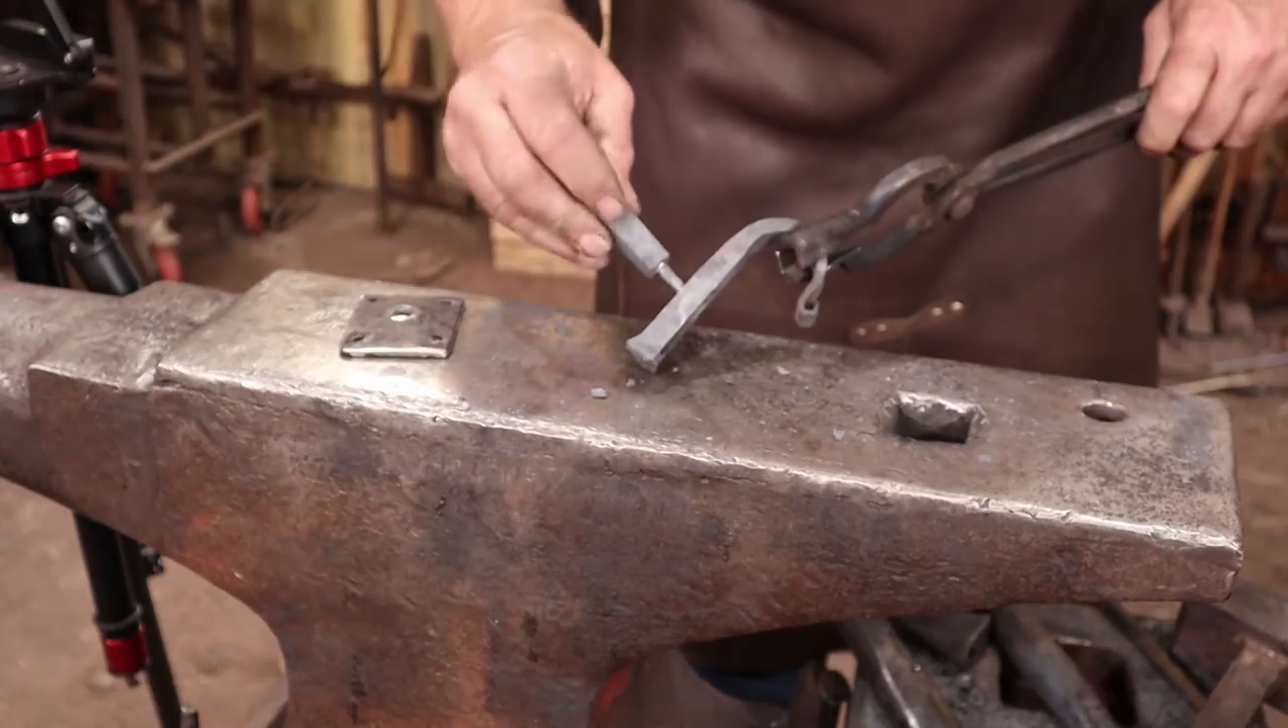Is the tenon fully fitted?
No.